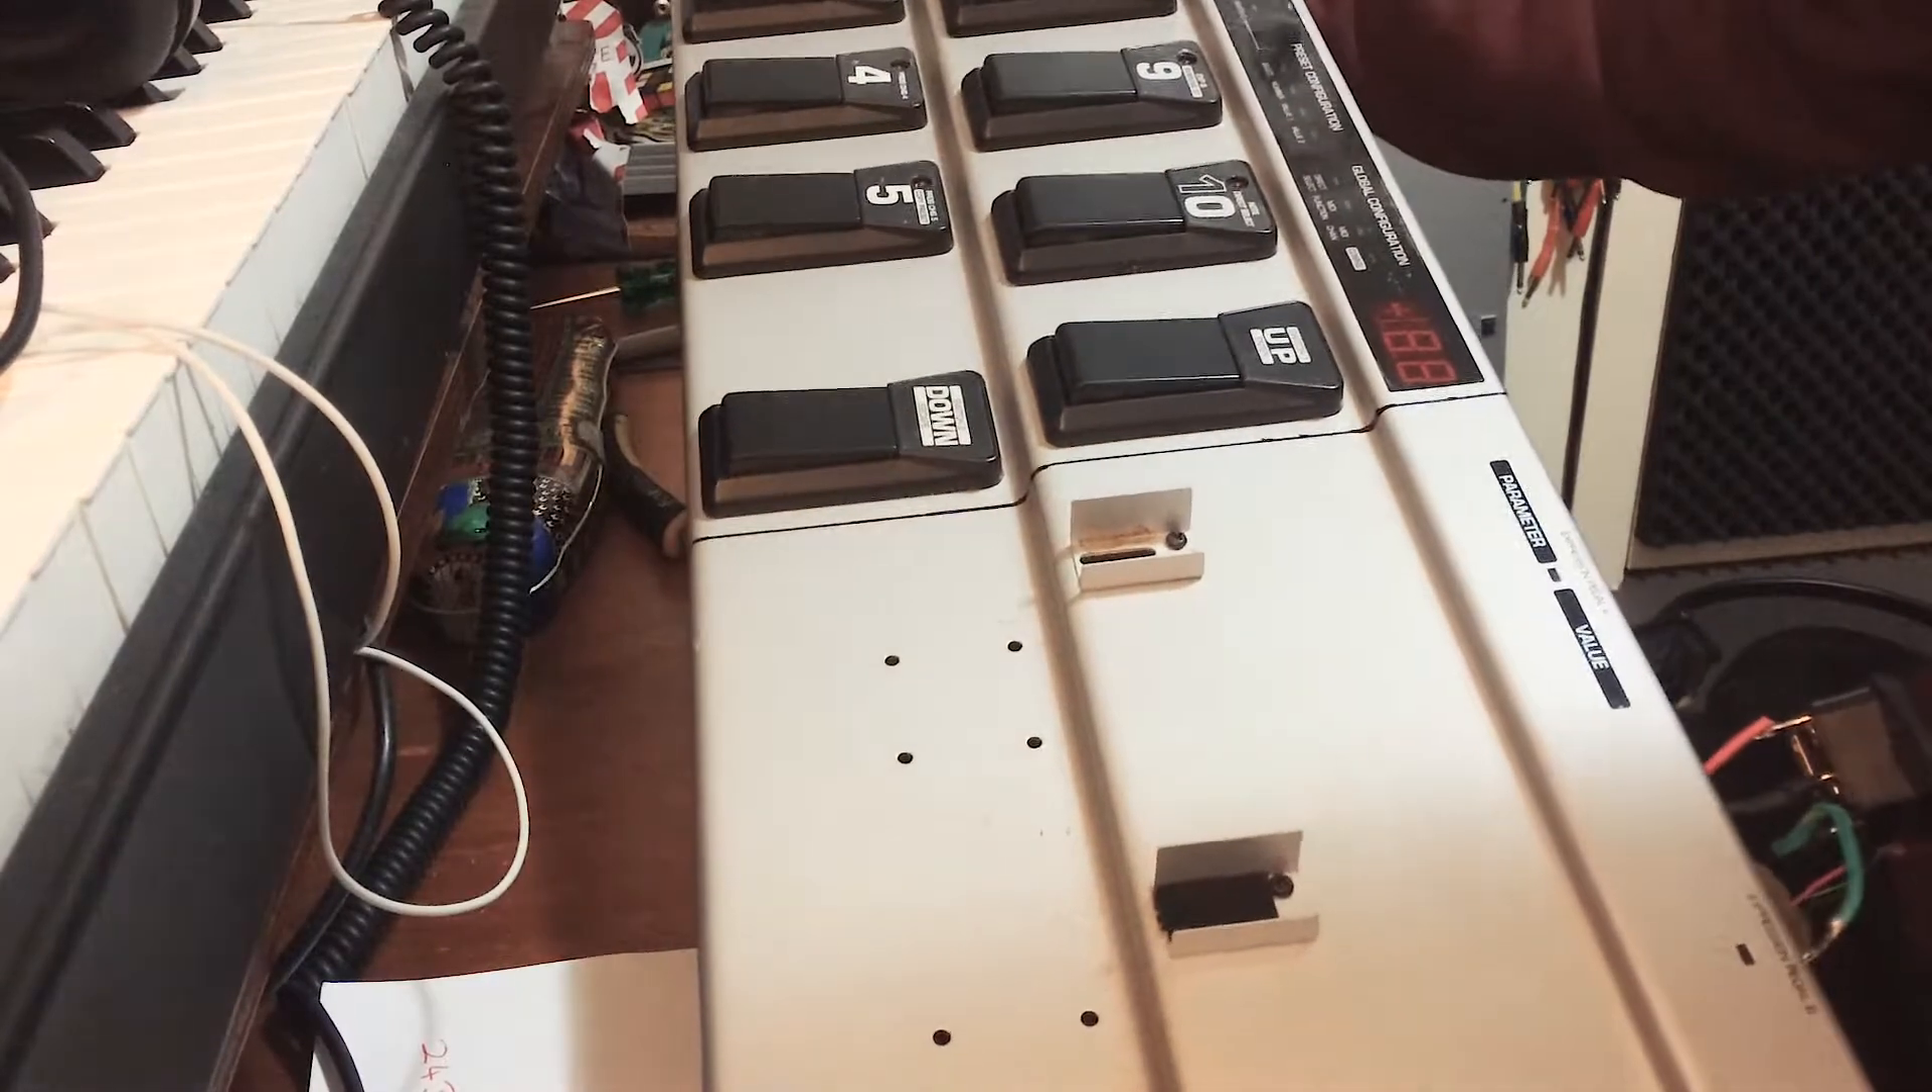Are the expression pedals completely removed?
Yes.